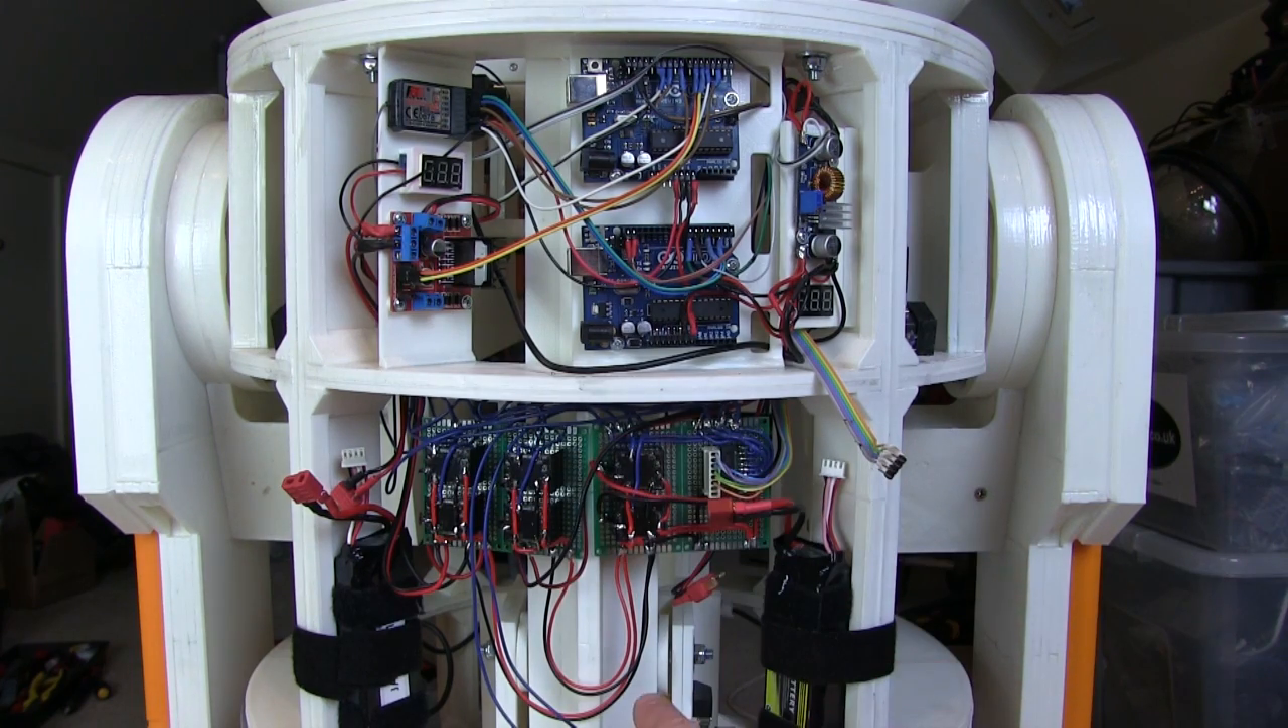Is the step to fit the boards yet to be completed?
No.